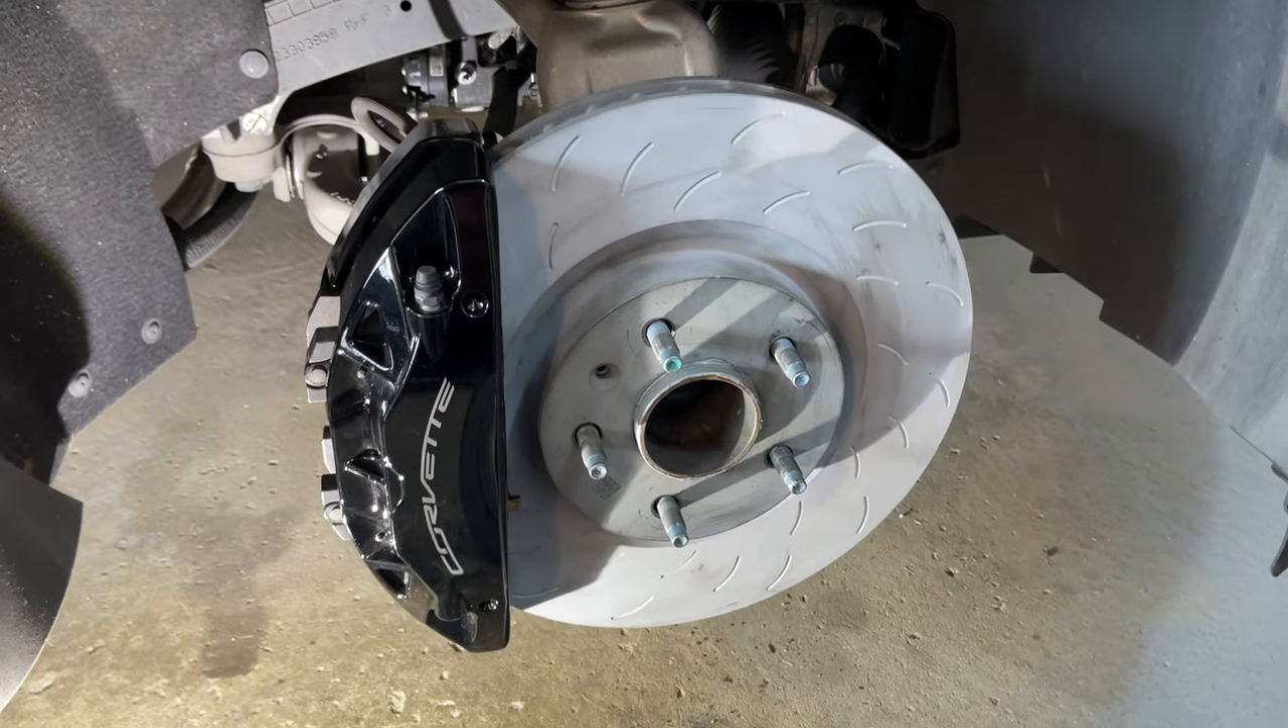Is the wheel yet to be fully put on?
Yes.